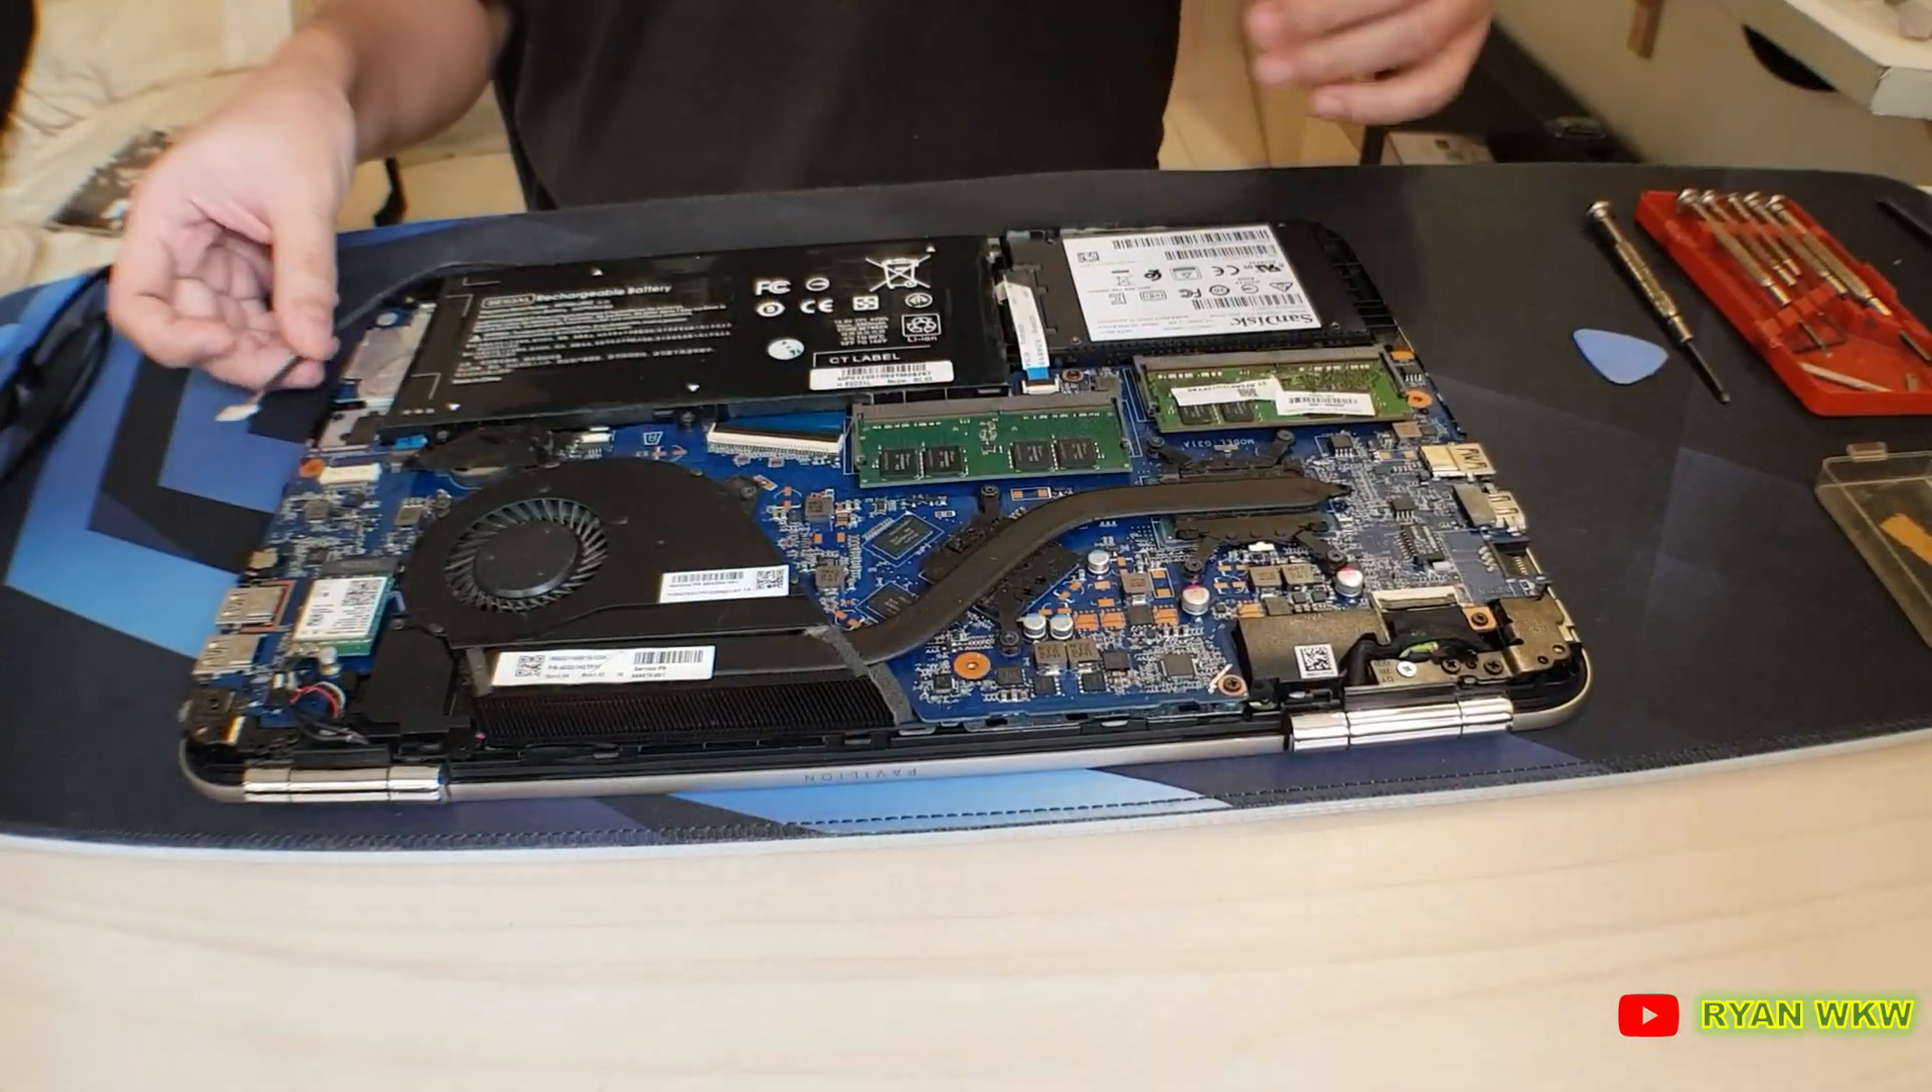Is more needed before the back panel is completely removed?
No.